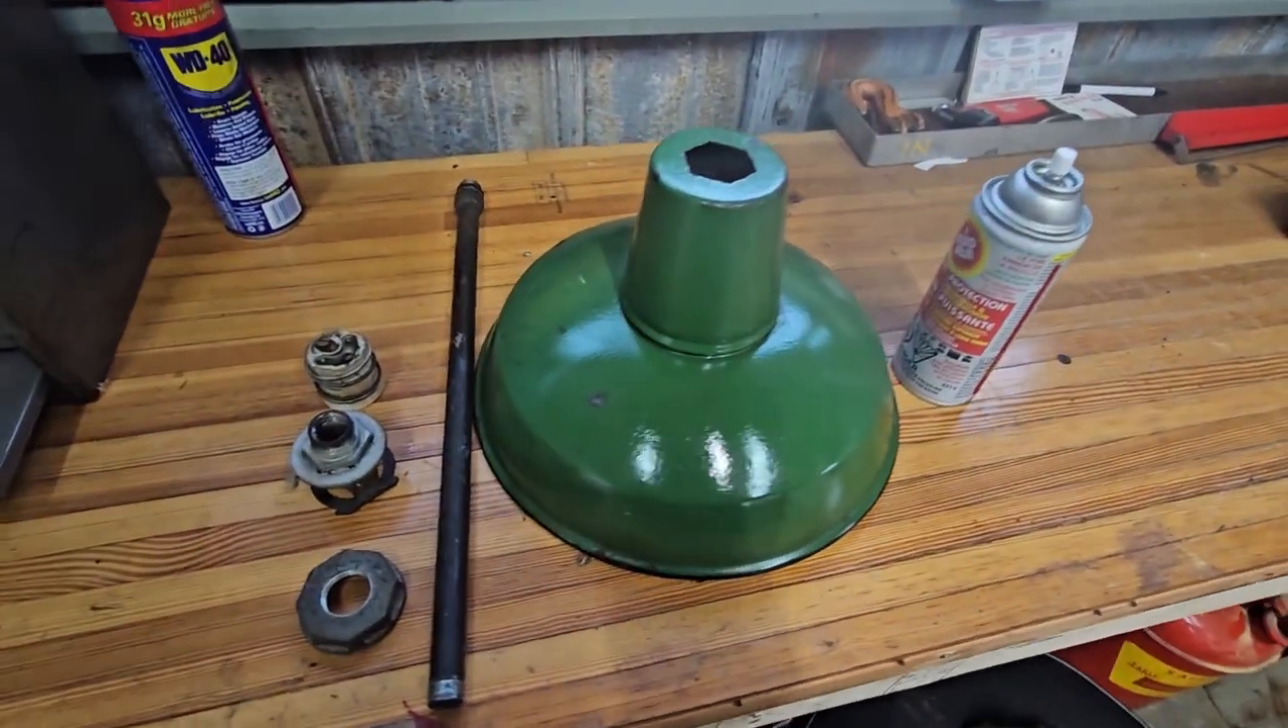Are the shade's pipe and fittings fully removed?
Yes.